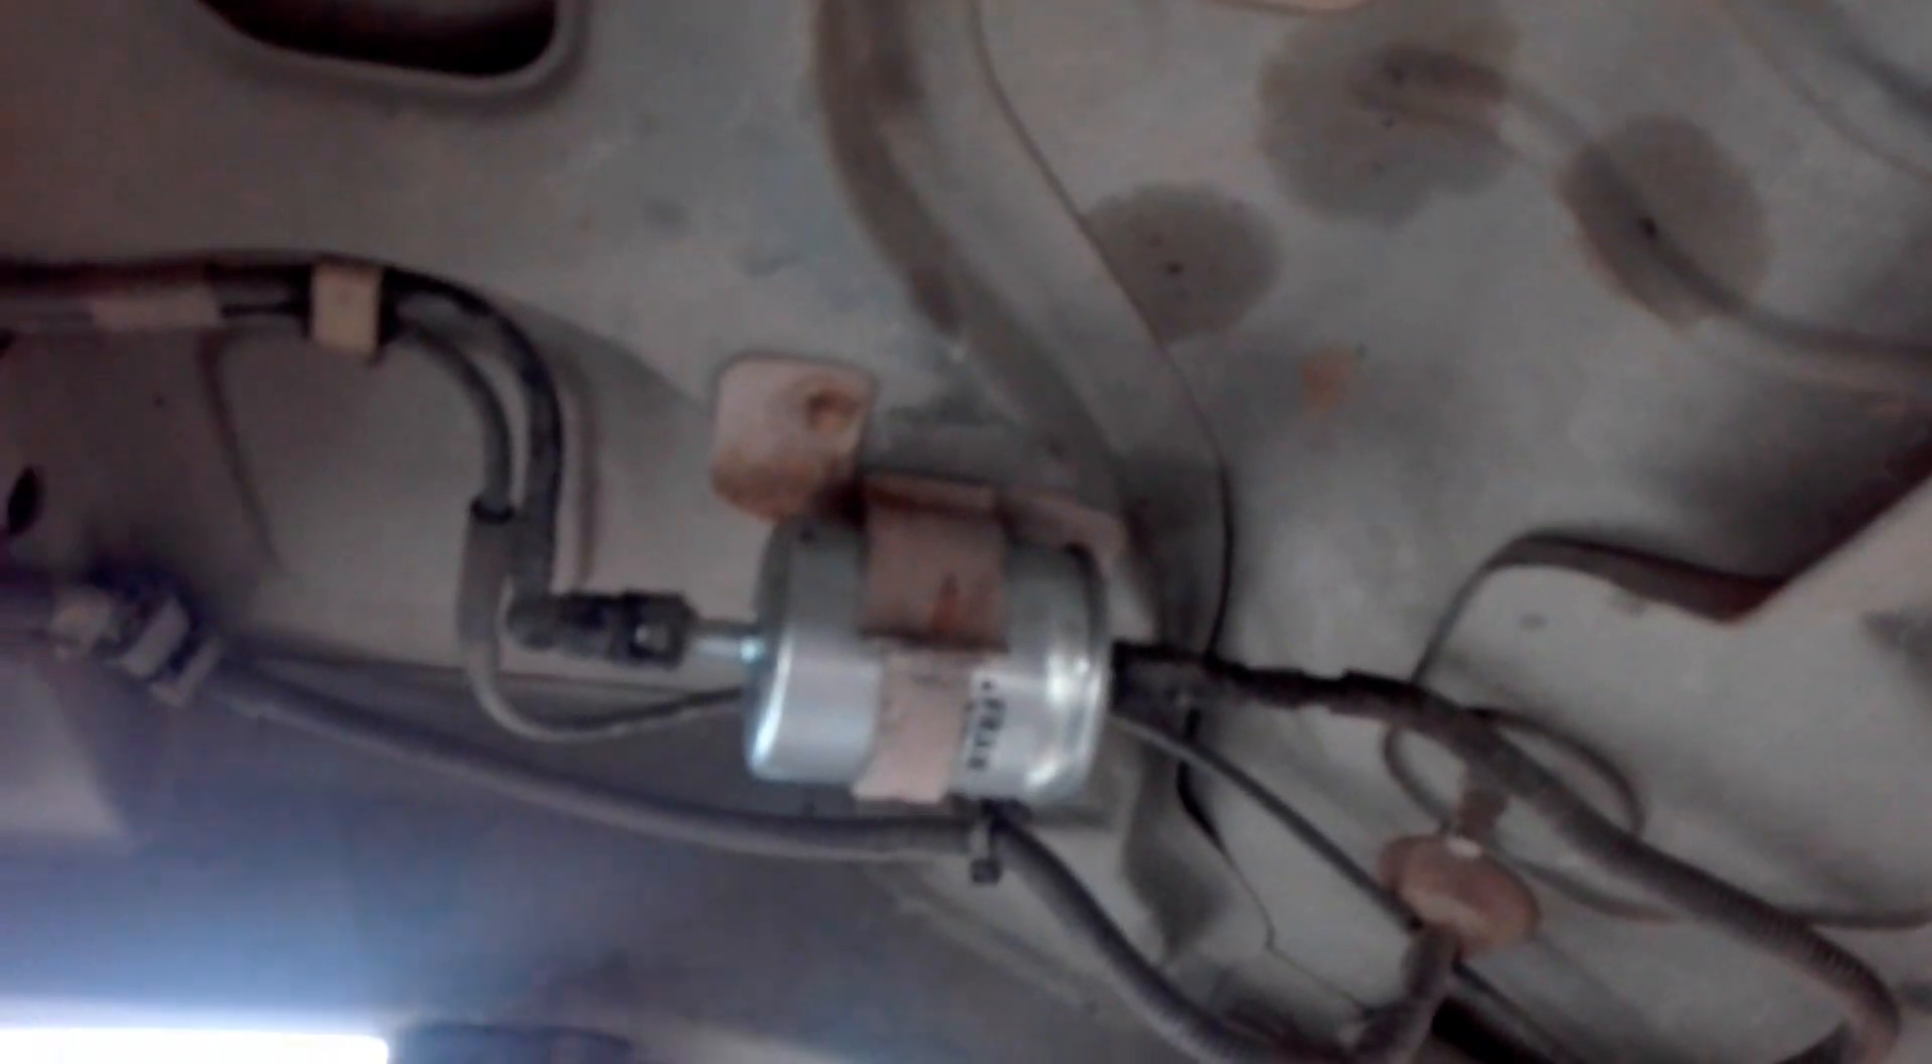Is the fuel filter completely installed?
Yes.